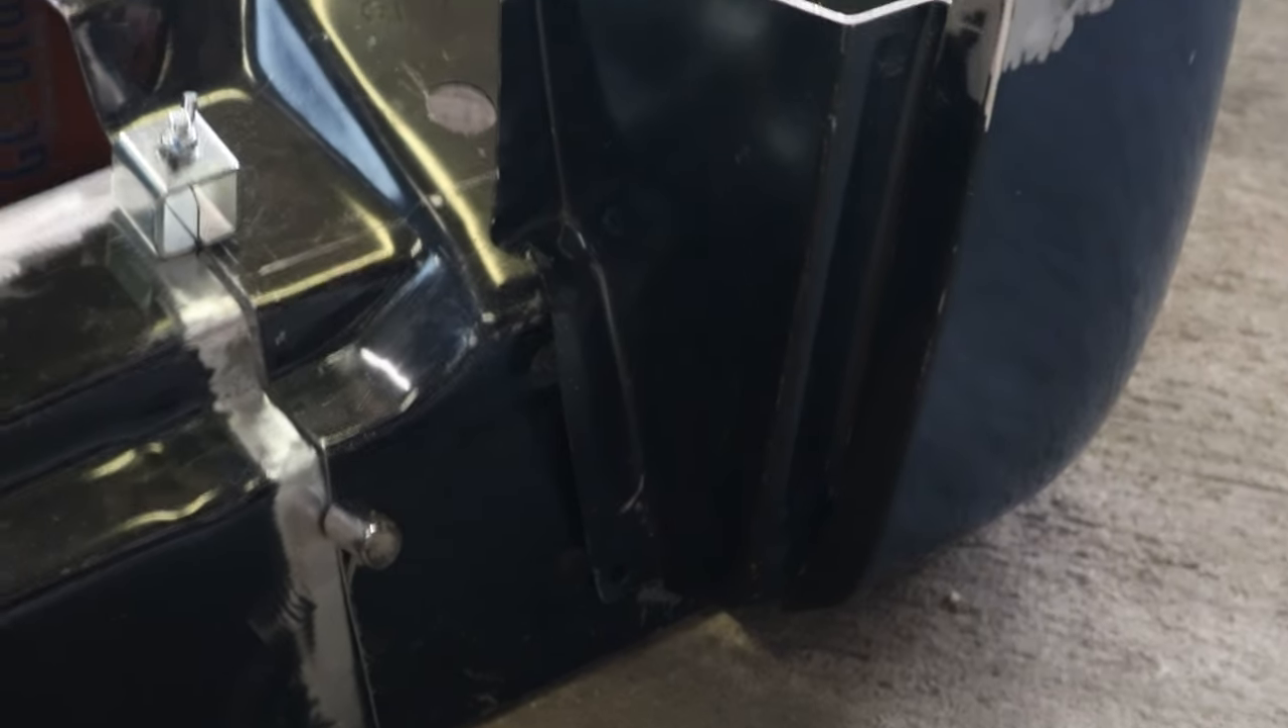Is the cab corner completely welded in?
No.